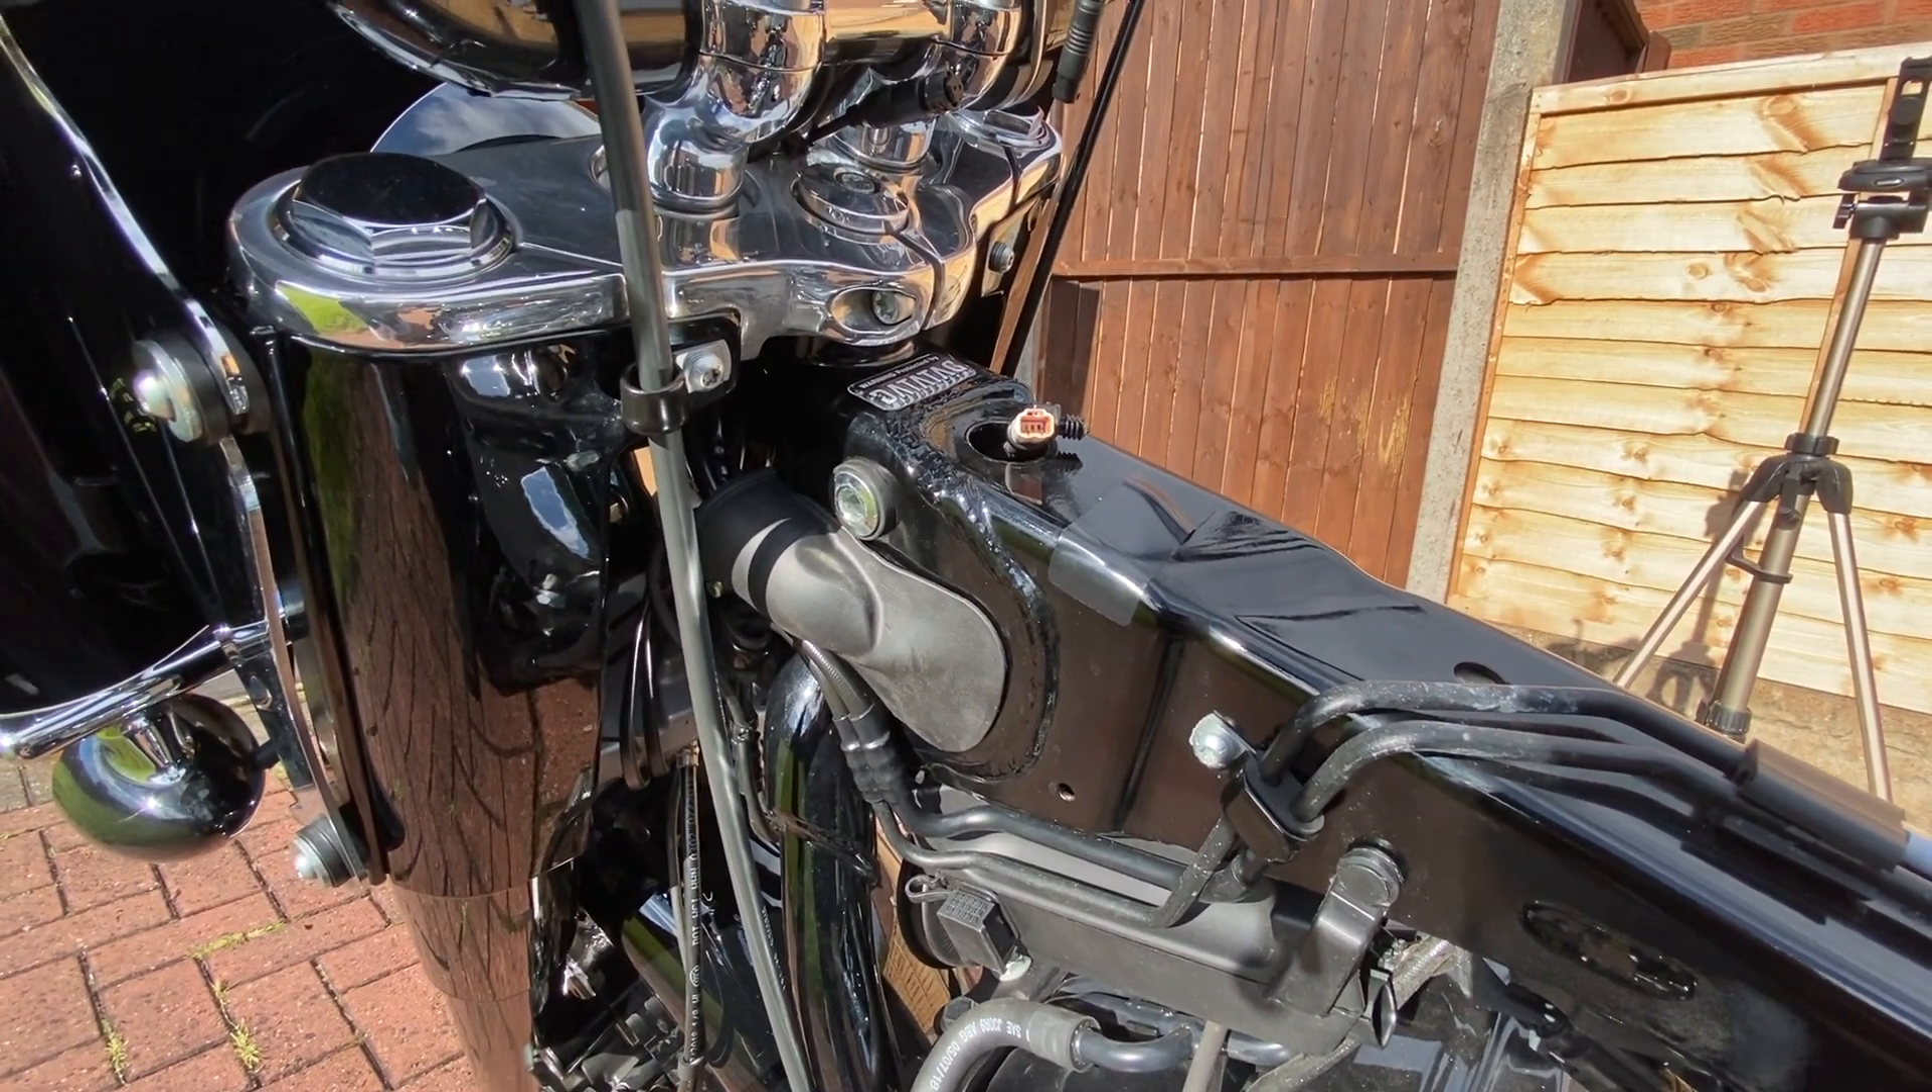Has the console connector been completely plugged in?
No.